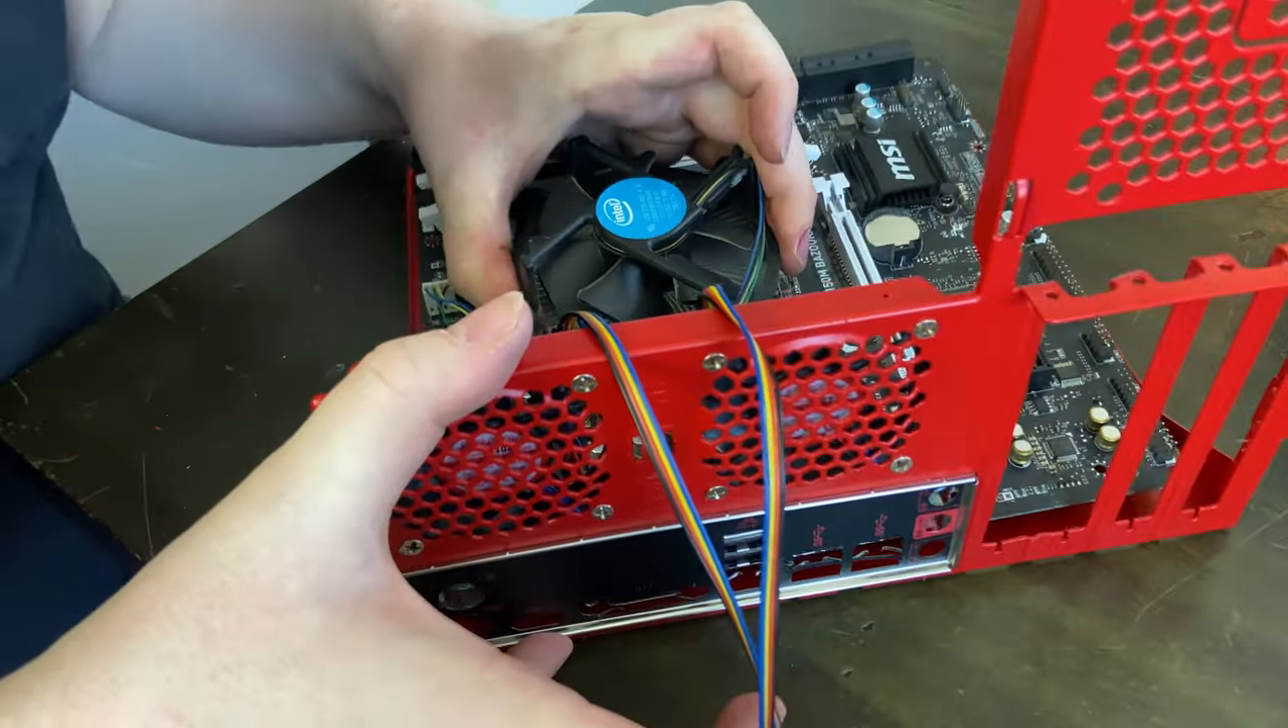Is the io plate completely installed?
Yes.